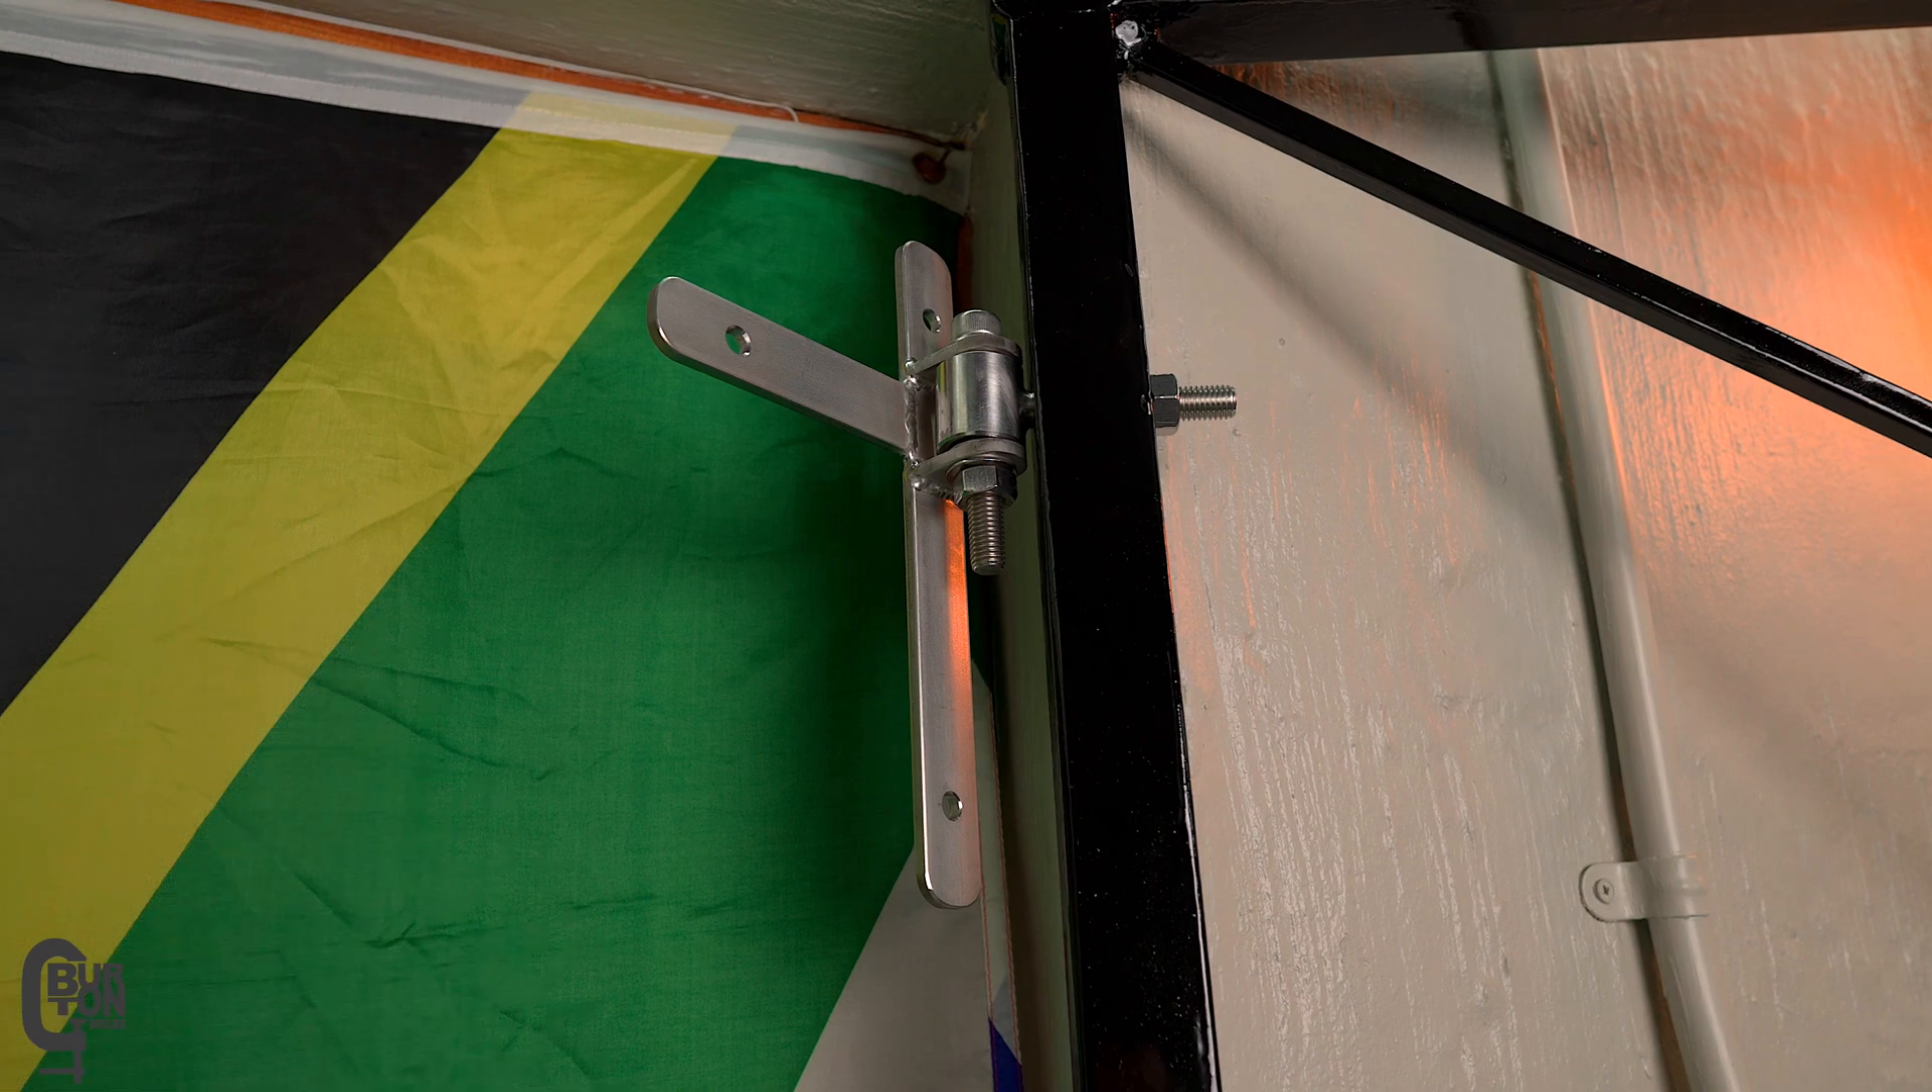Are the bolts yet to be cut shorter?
Yes.